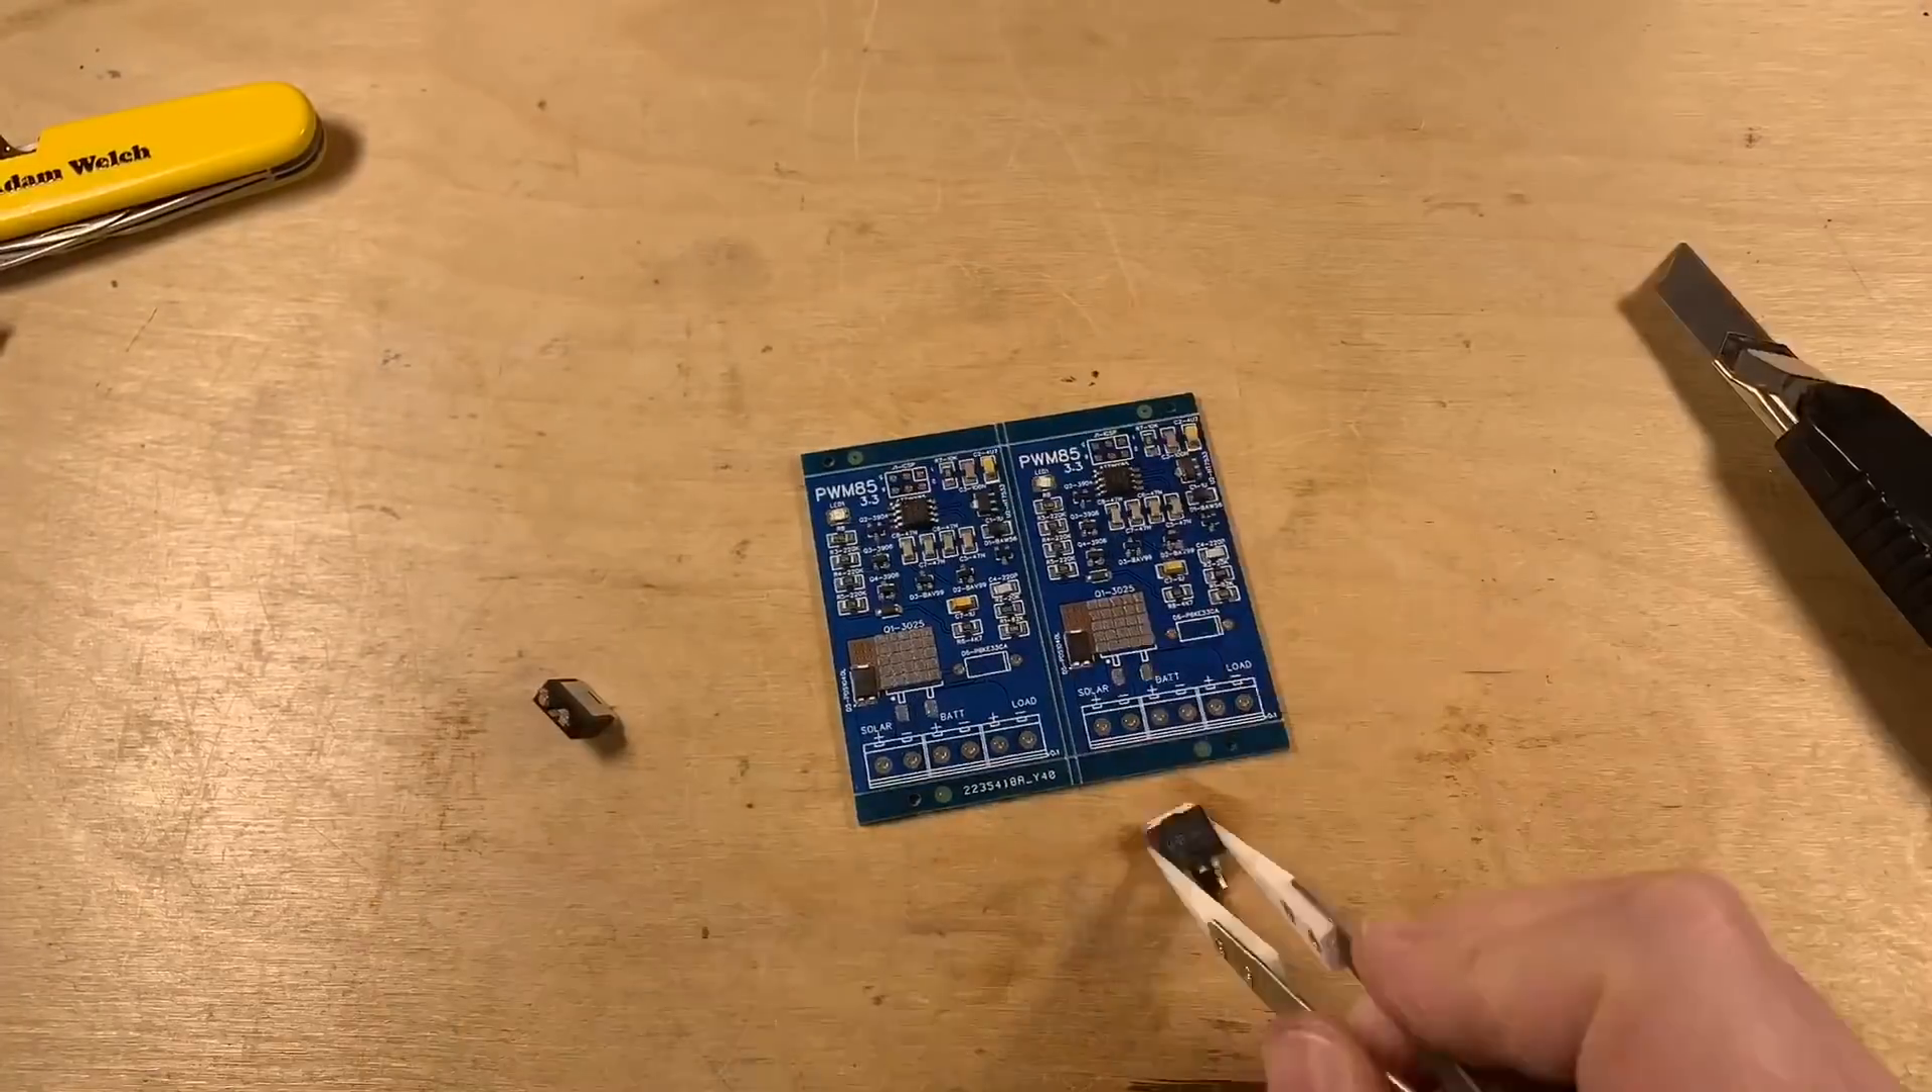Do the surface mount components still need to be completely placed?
Yes.